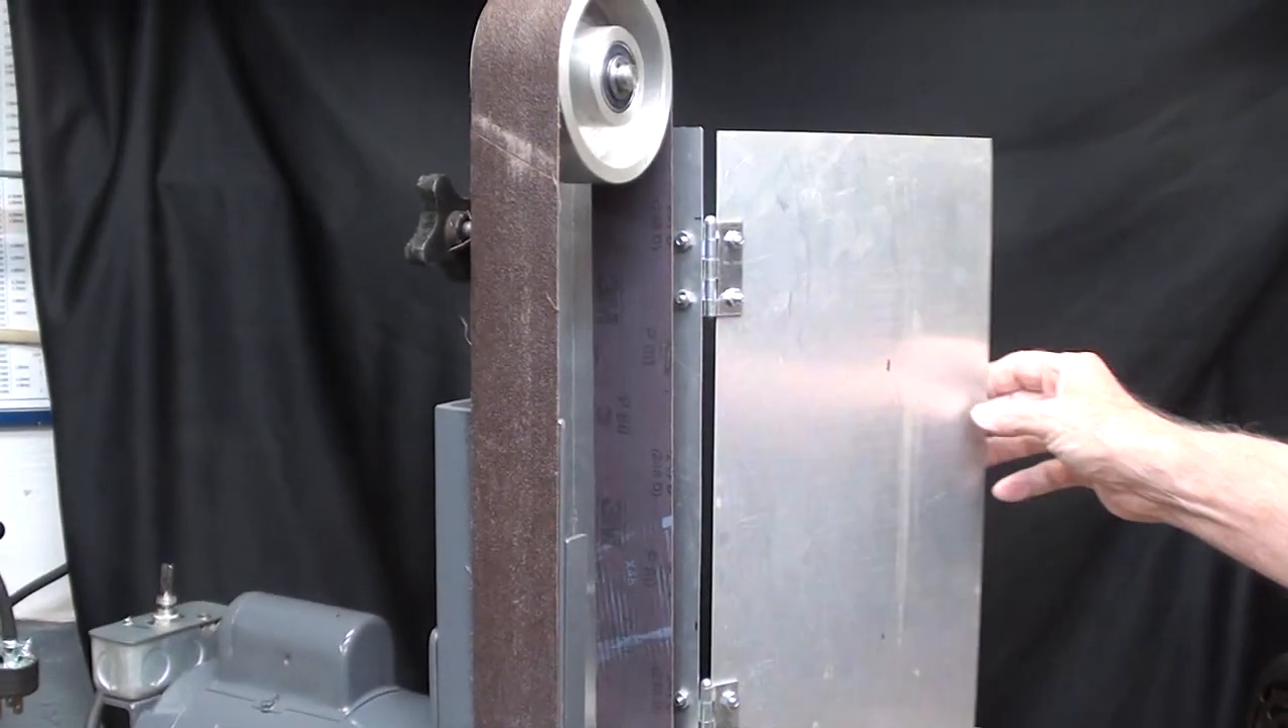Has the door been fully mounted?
Yes.